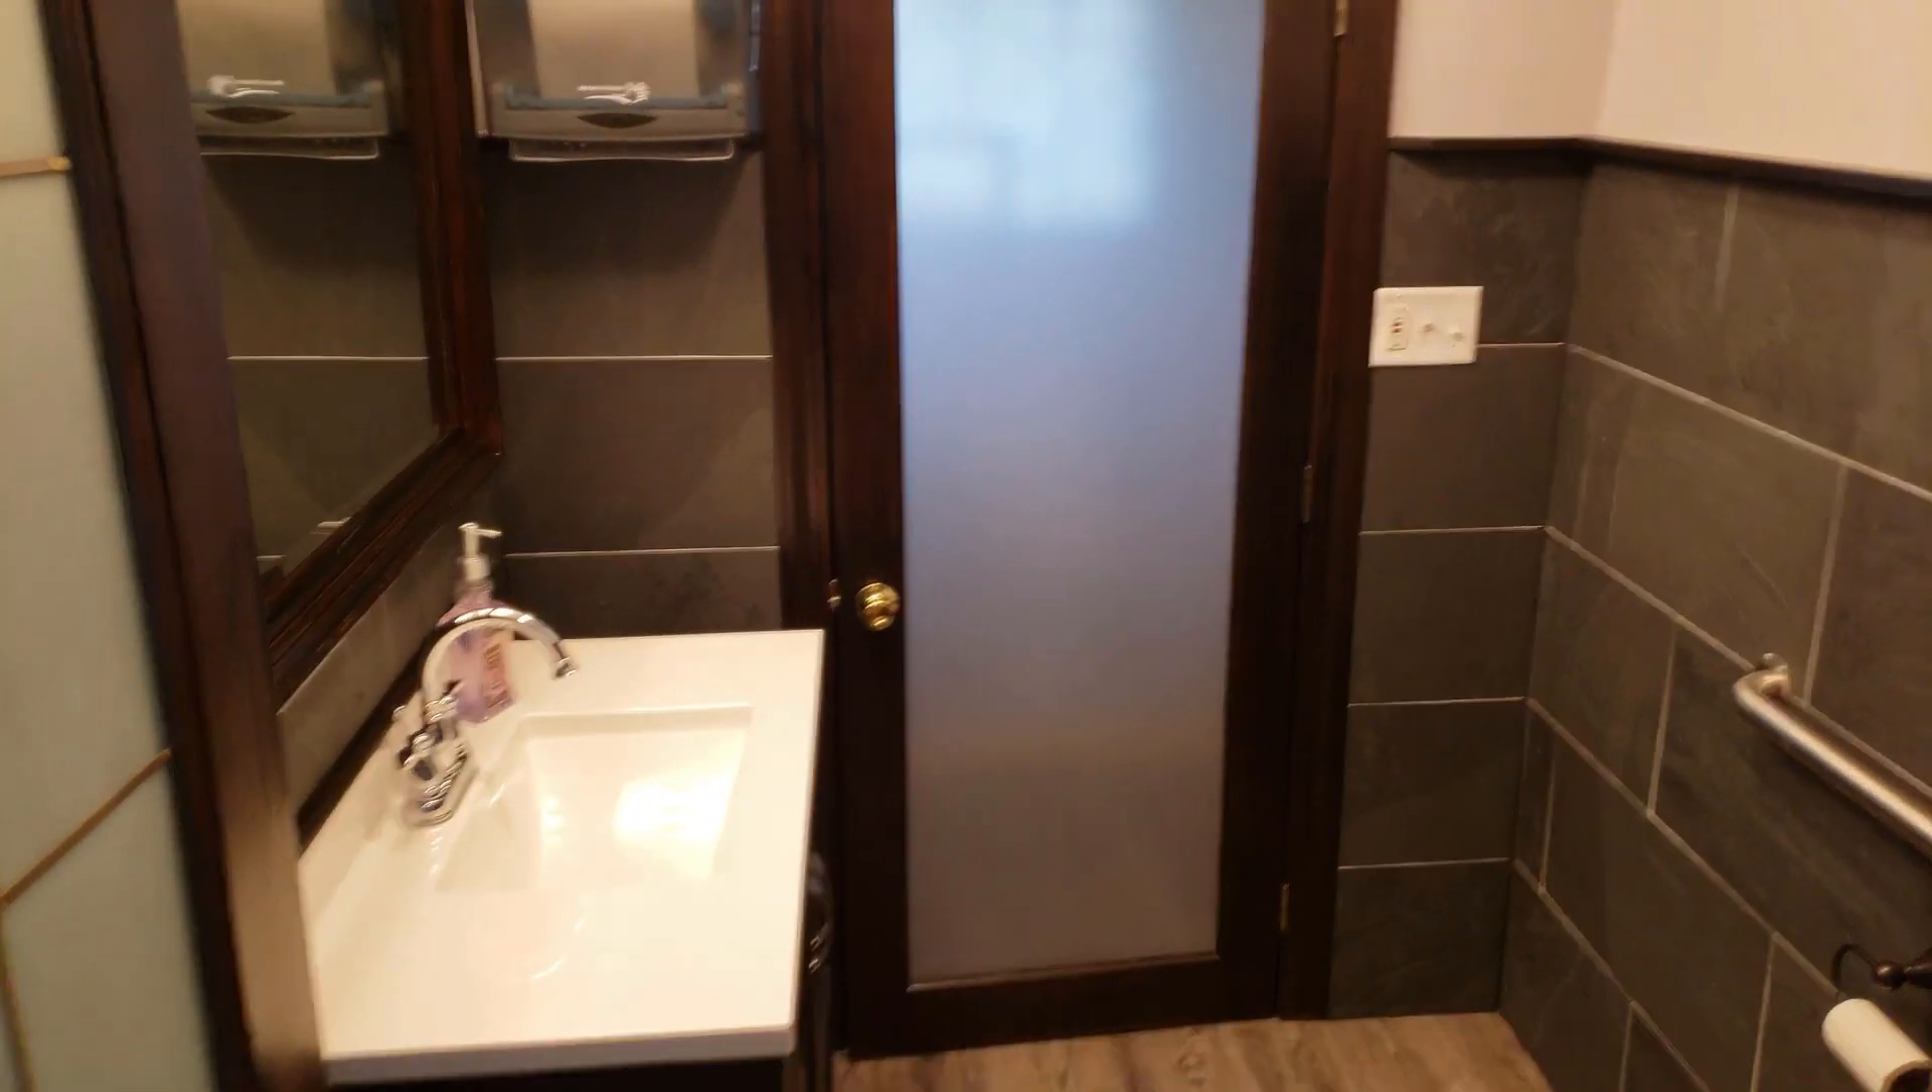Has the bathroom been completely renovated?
Yes.